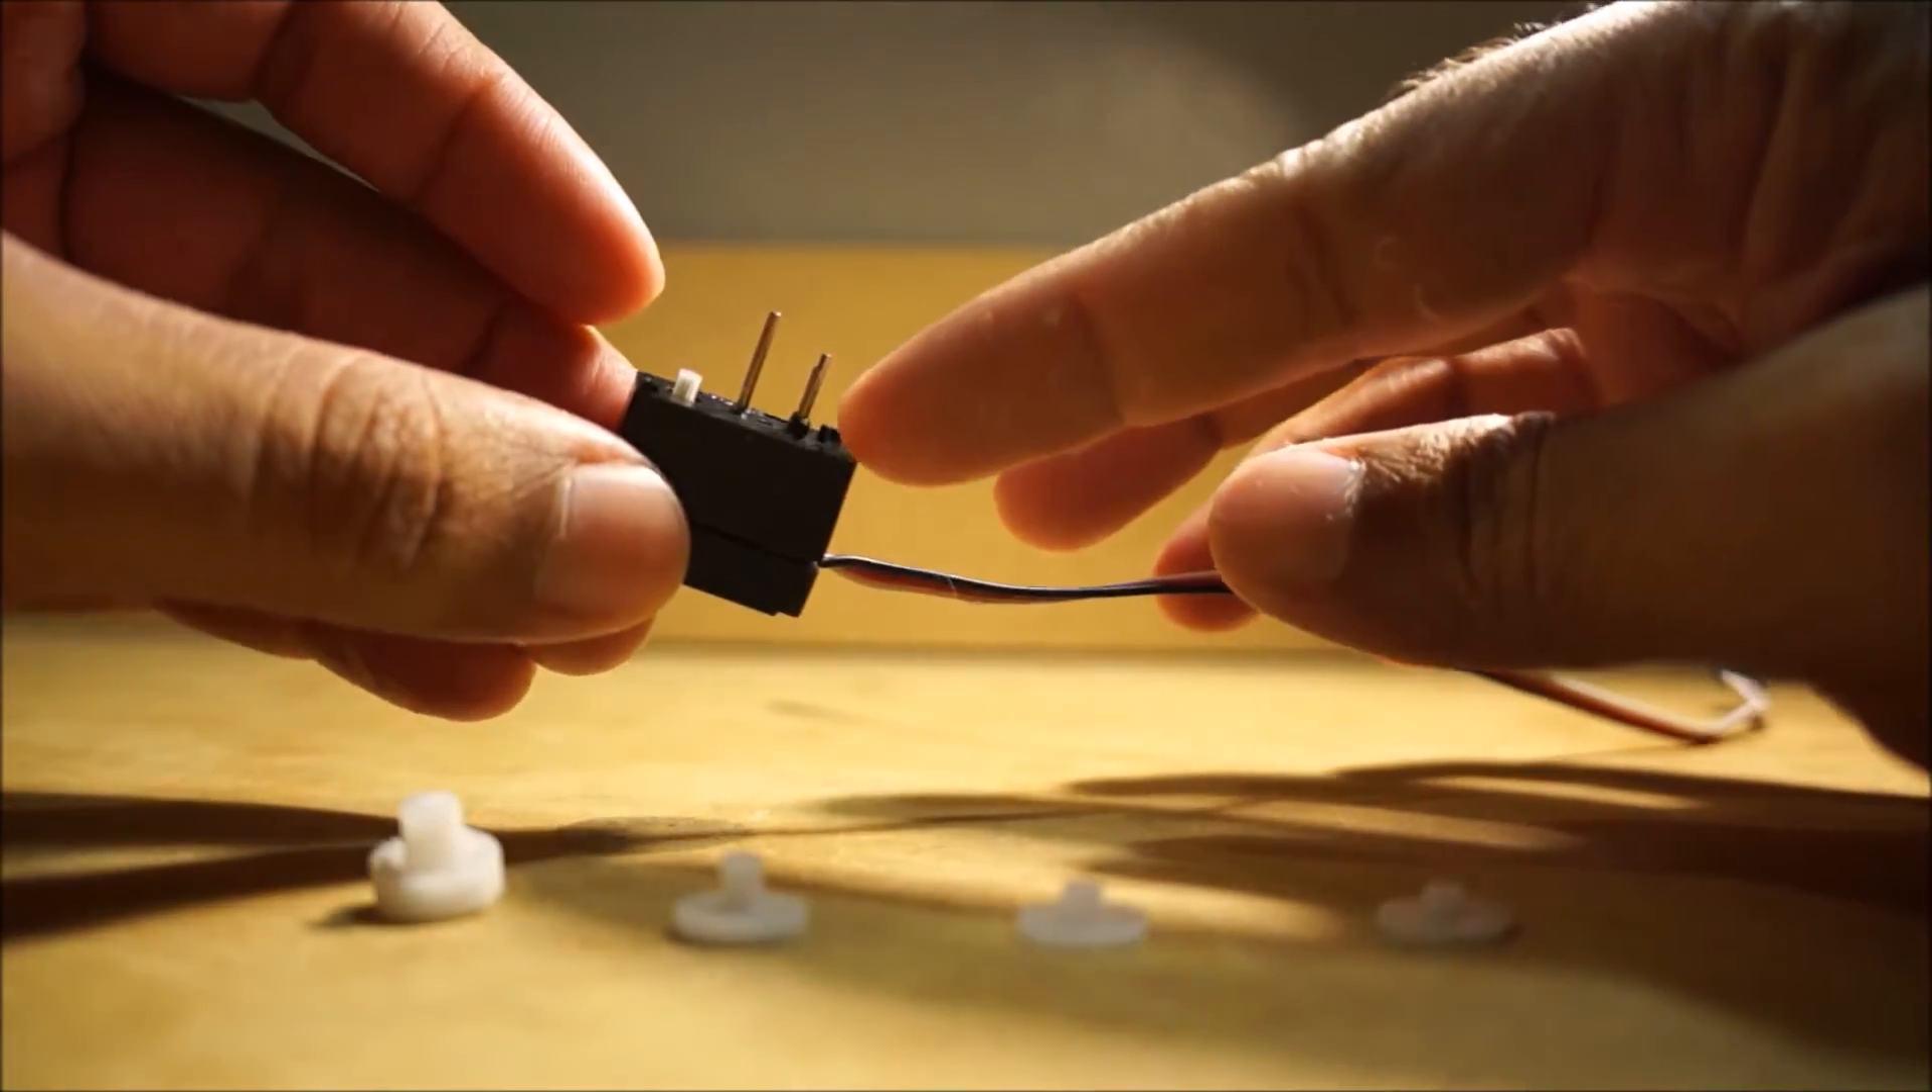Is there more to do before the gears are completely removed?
No.